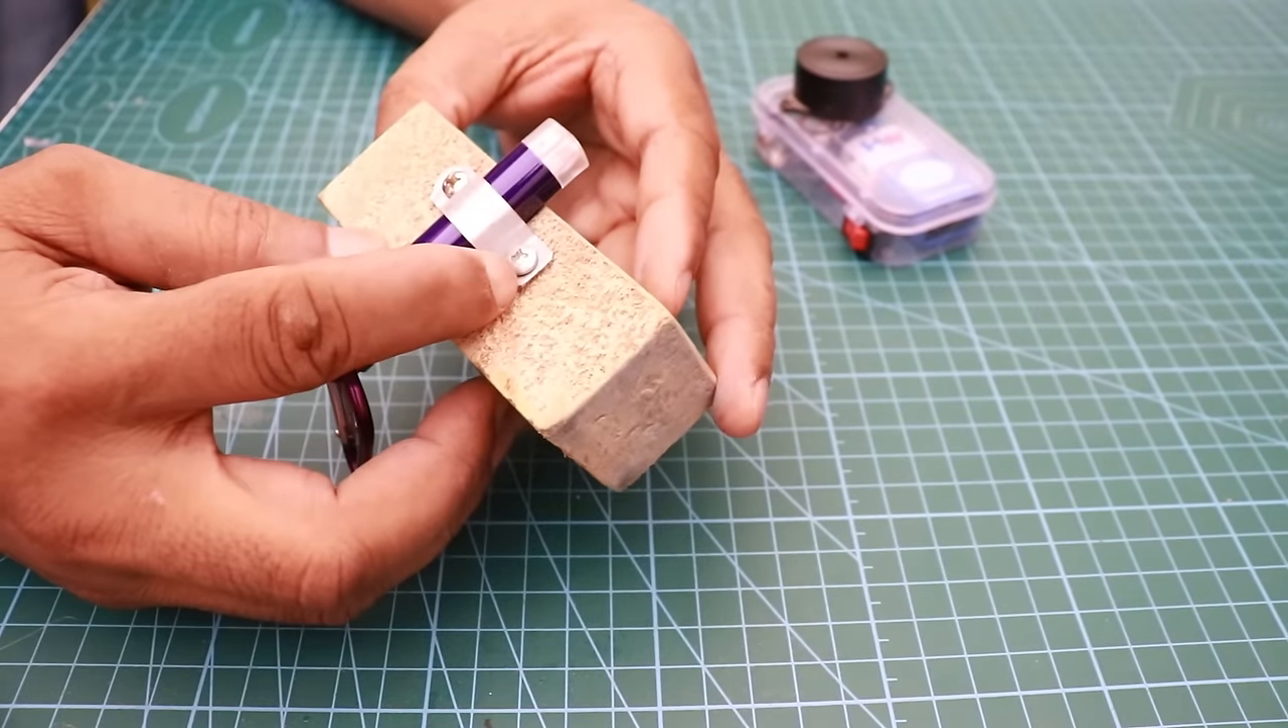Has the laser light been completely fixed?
Yes.